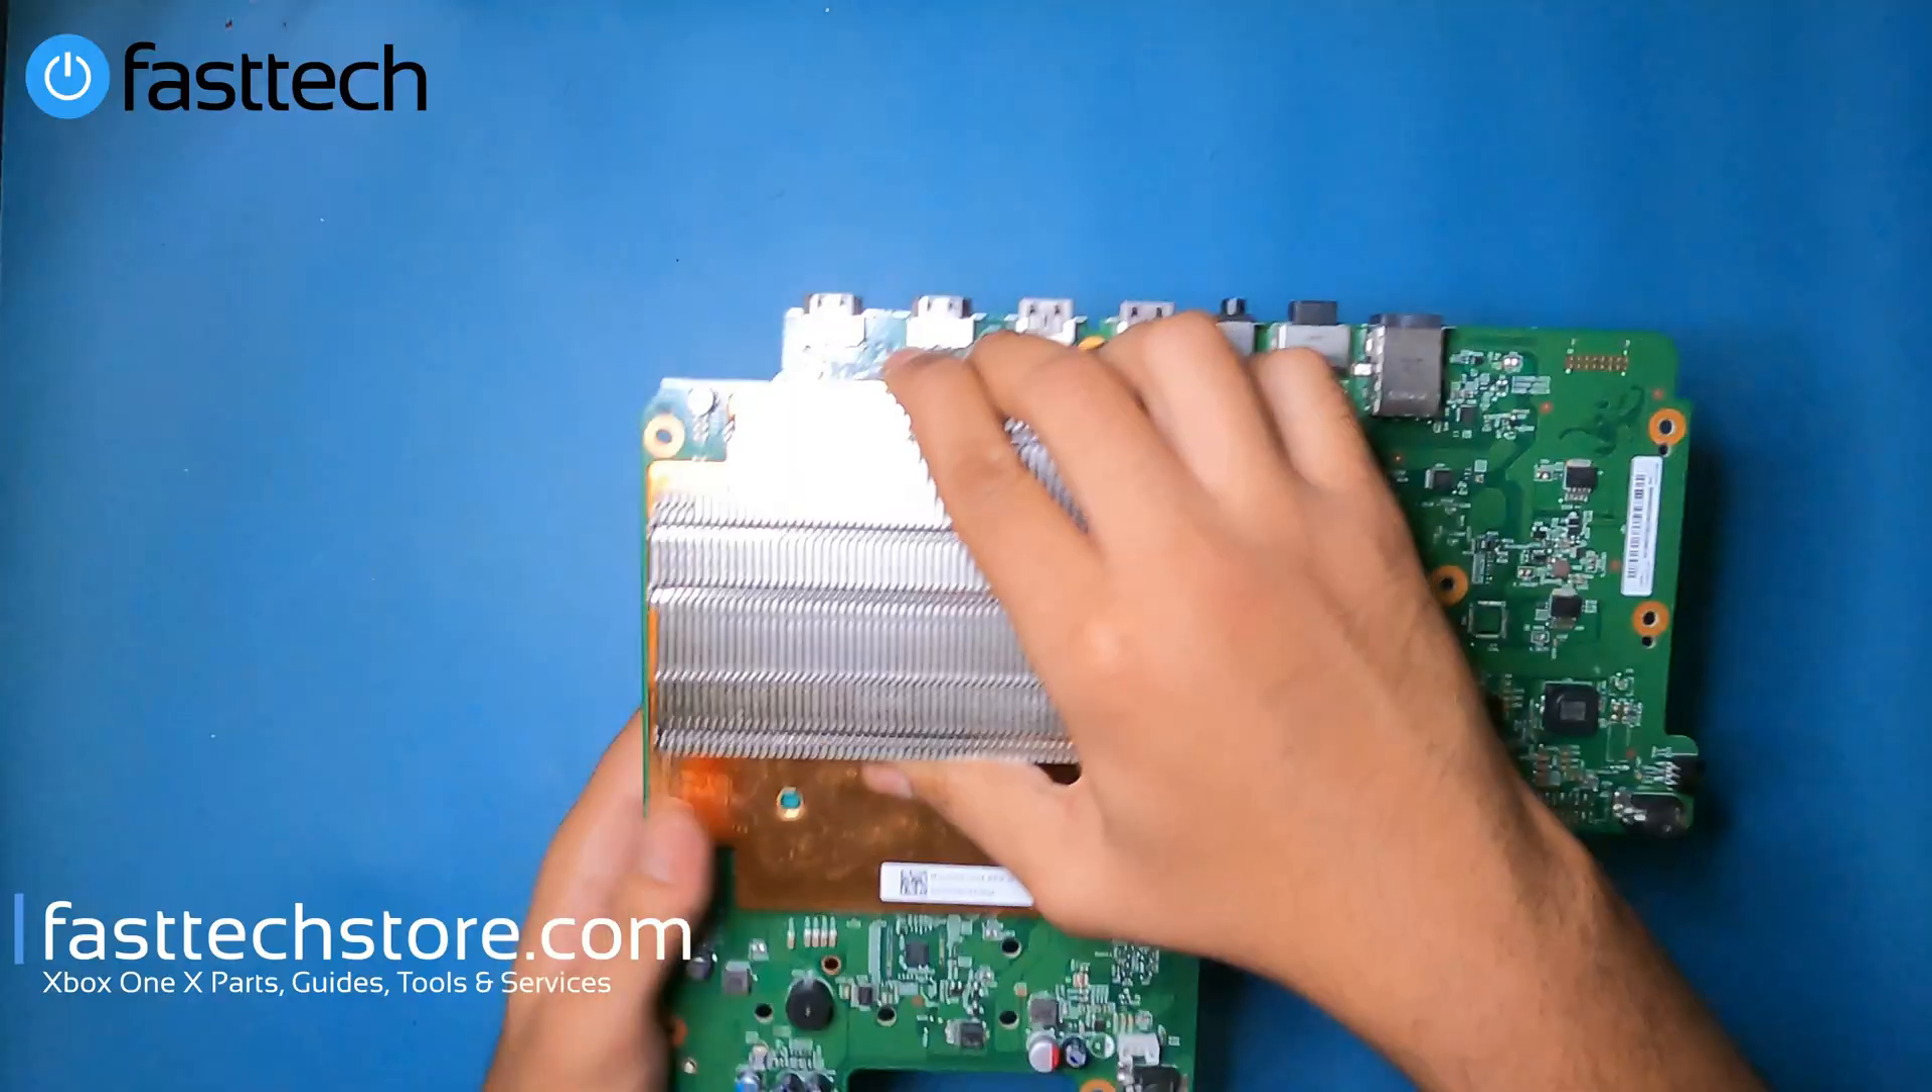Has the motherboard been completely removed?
Yes.